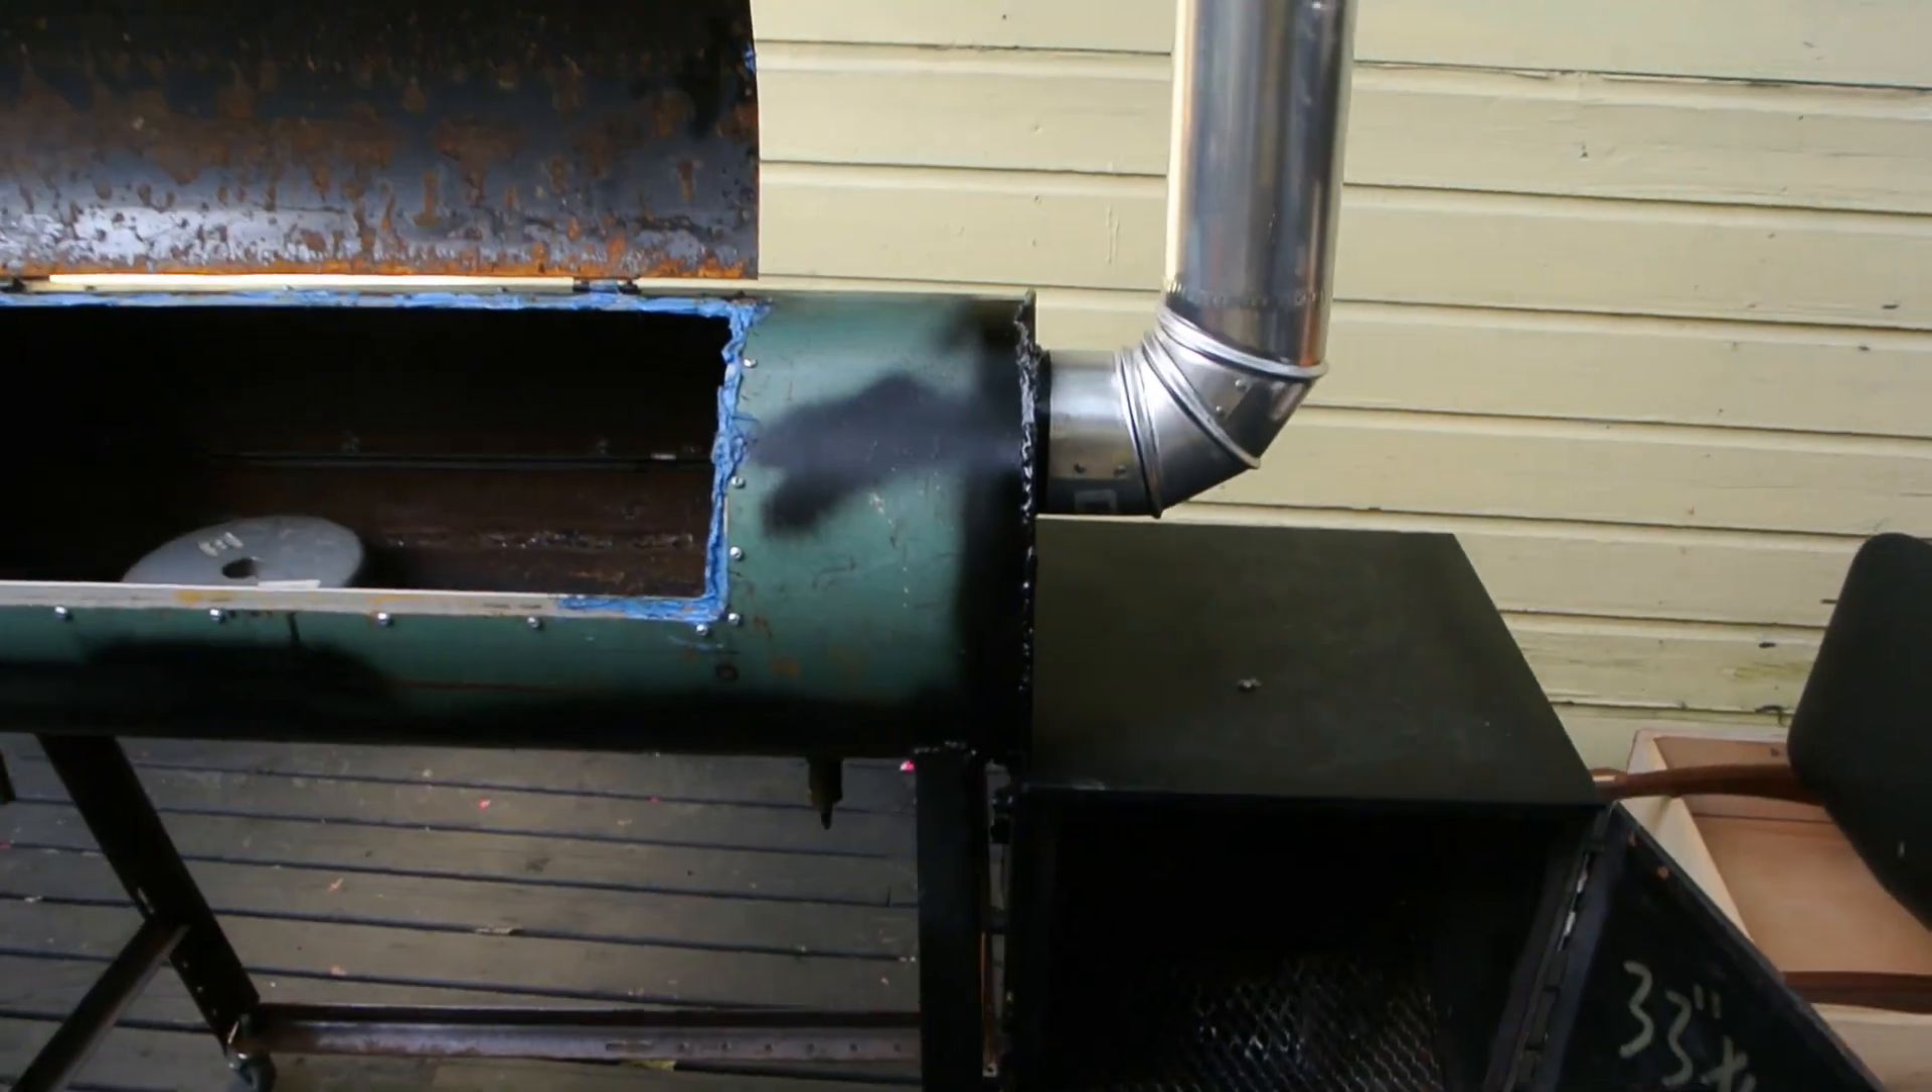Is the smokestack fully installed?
Yes.